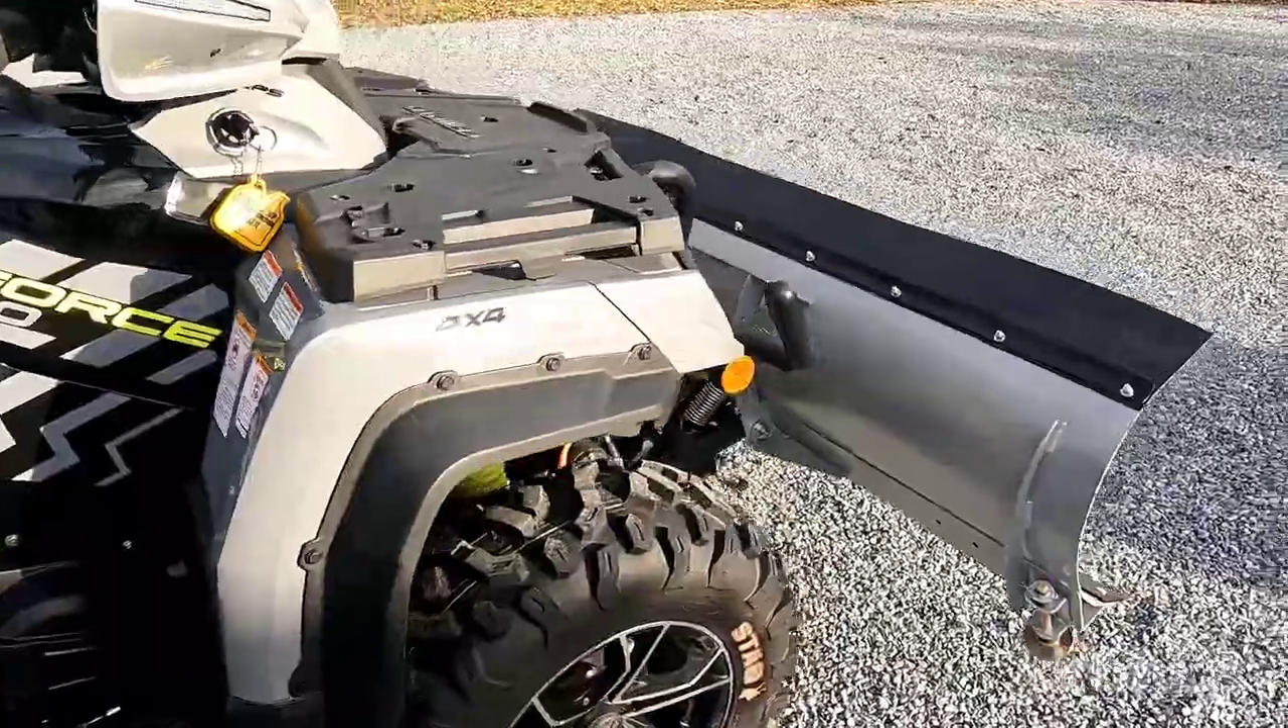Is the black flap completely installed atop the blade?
Yes.